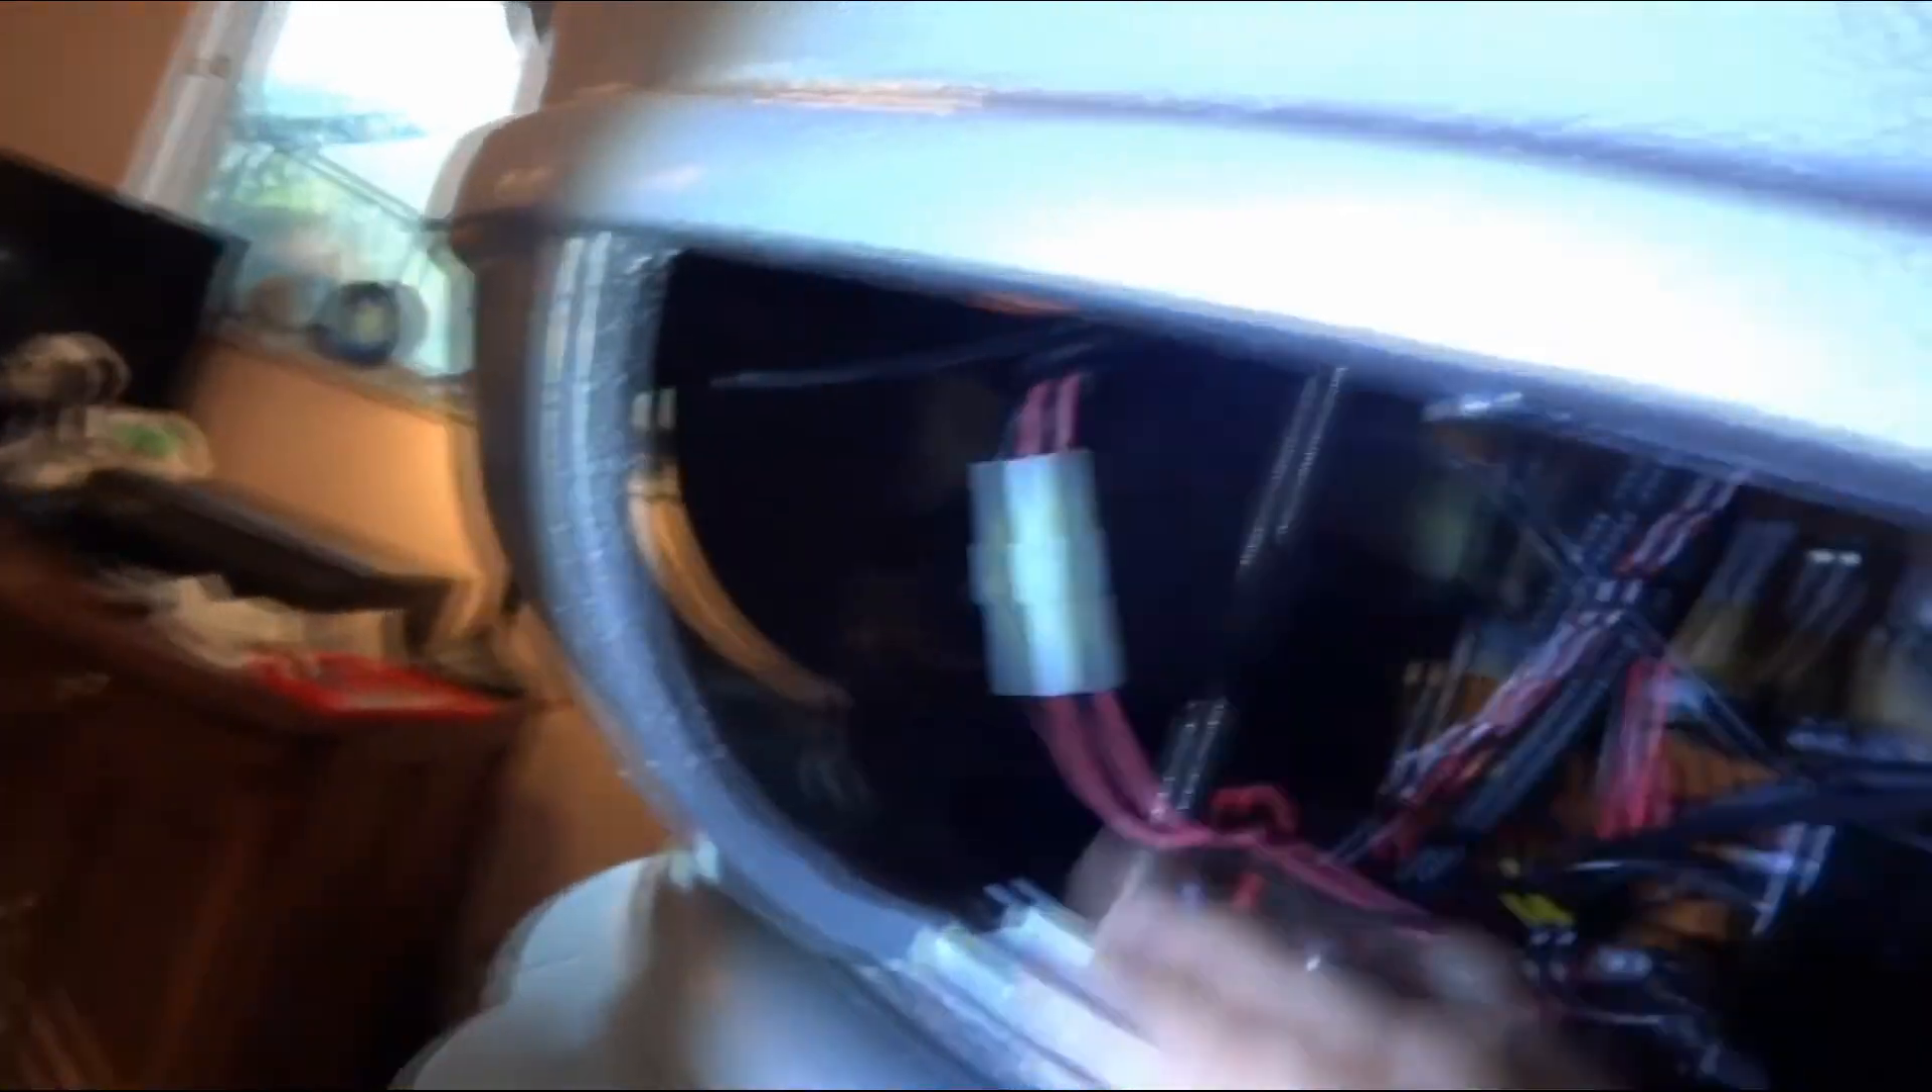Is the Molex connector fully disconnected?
No.